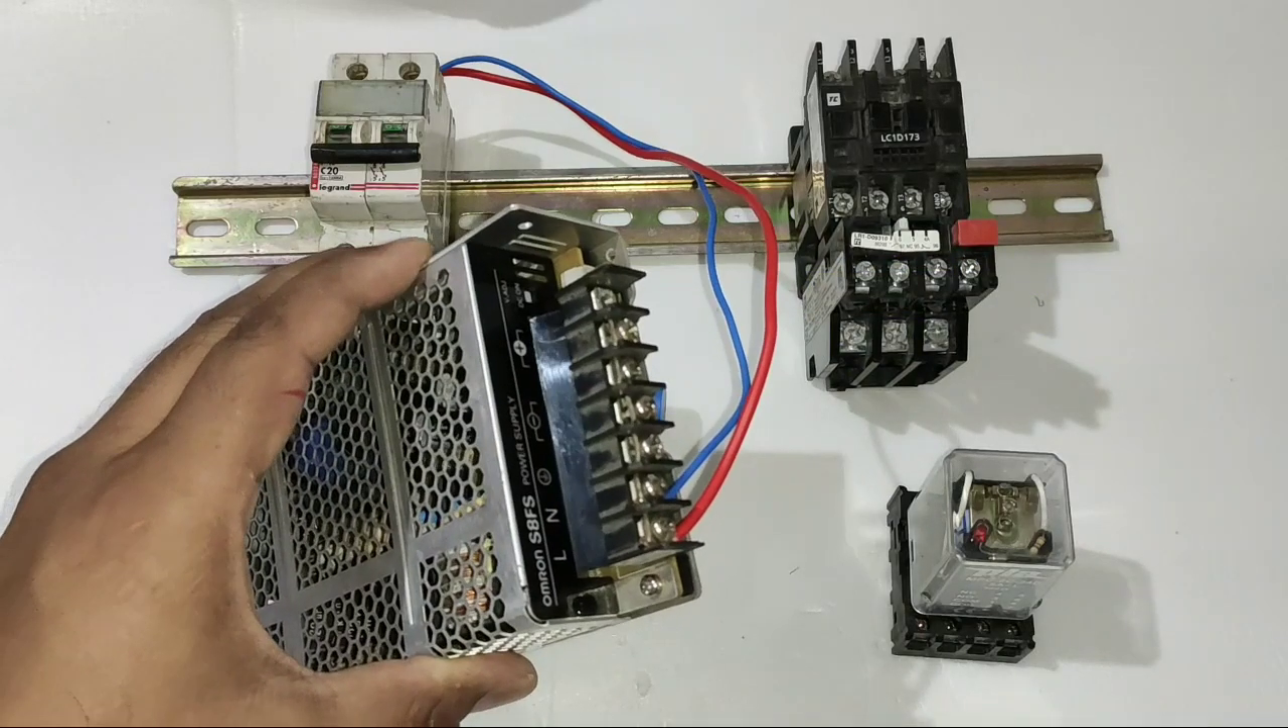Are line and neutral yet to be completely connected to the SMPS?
No.